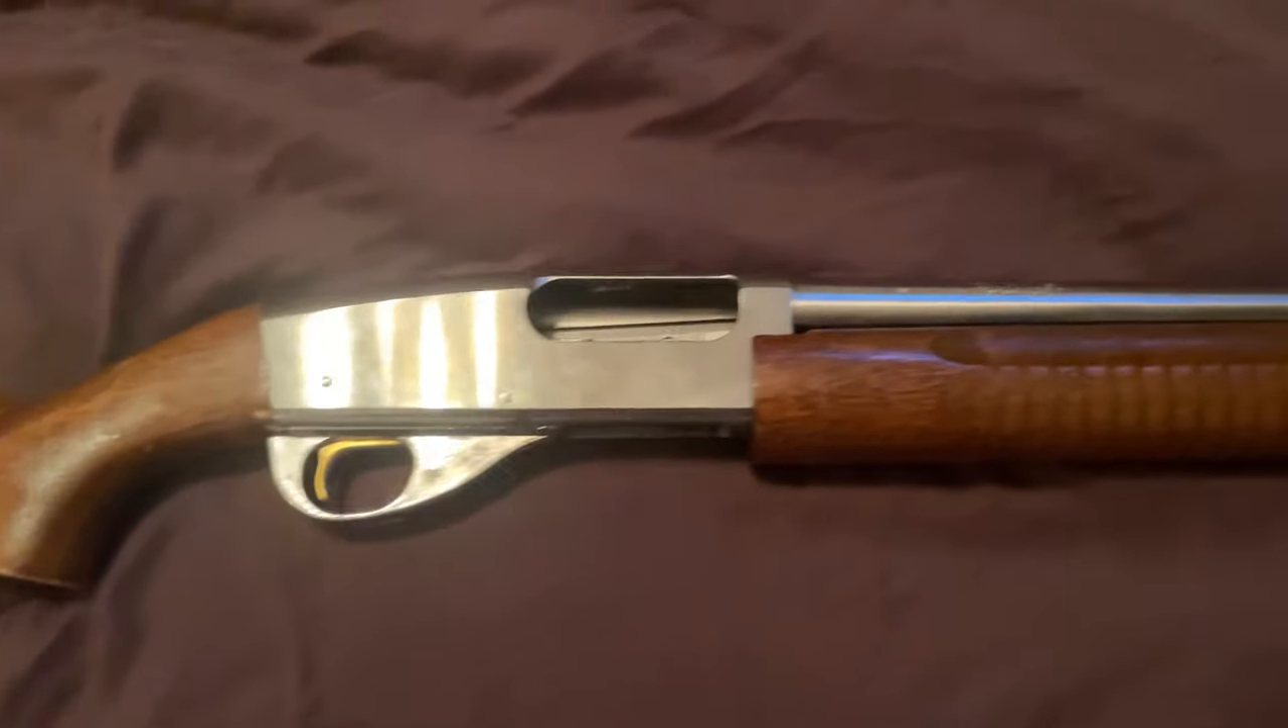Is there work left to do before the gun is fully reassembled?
No.